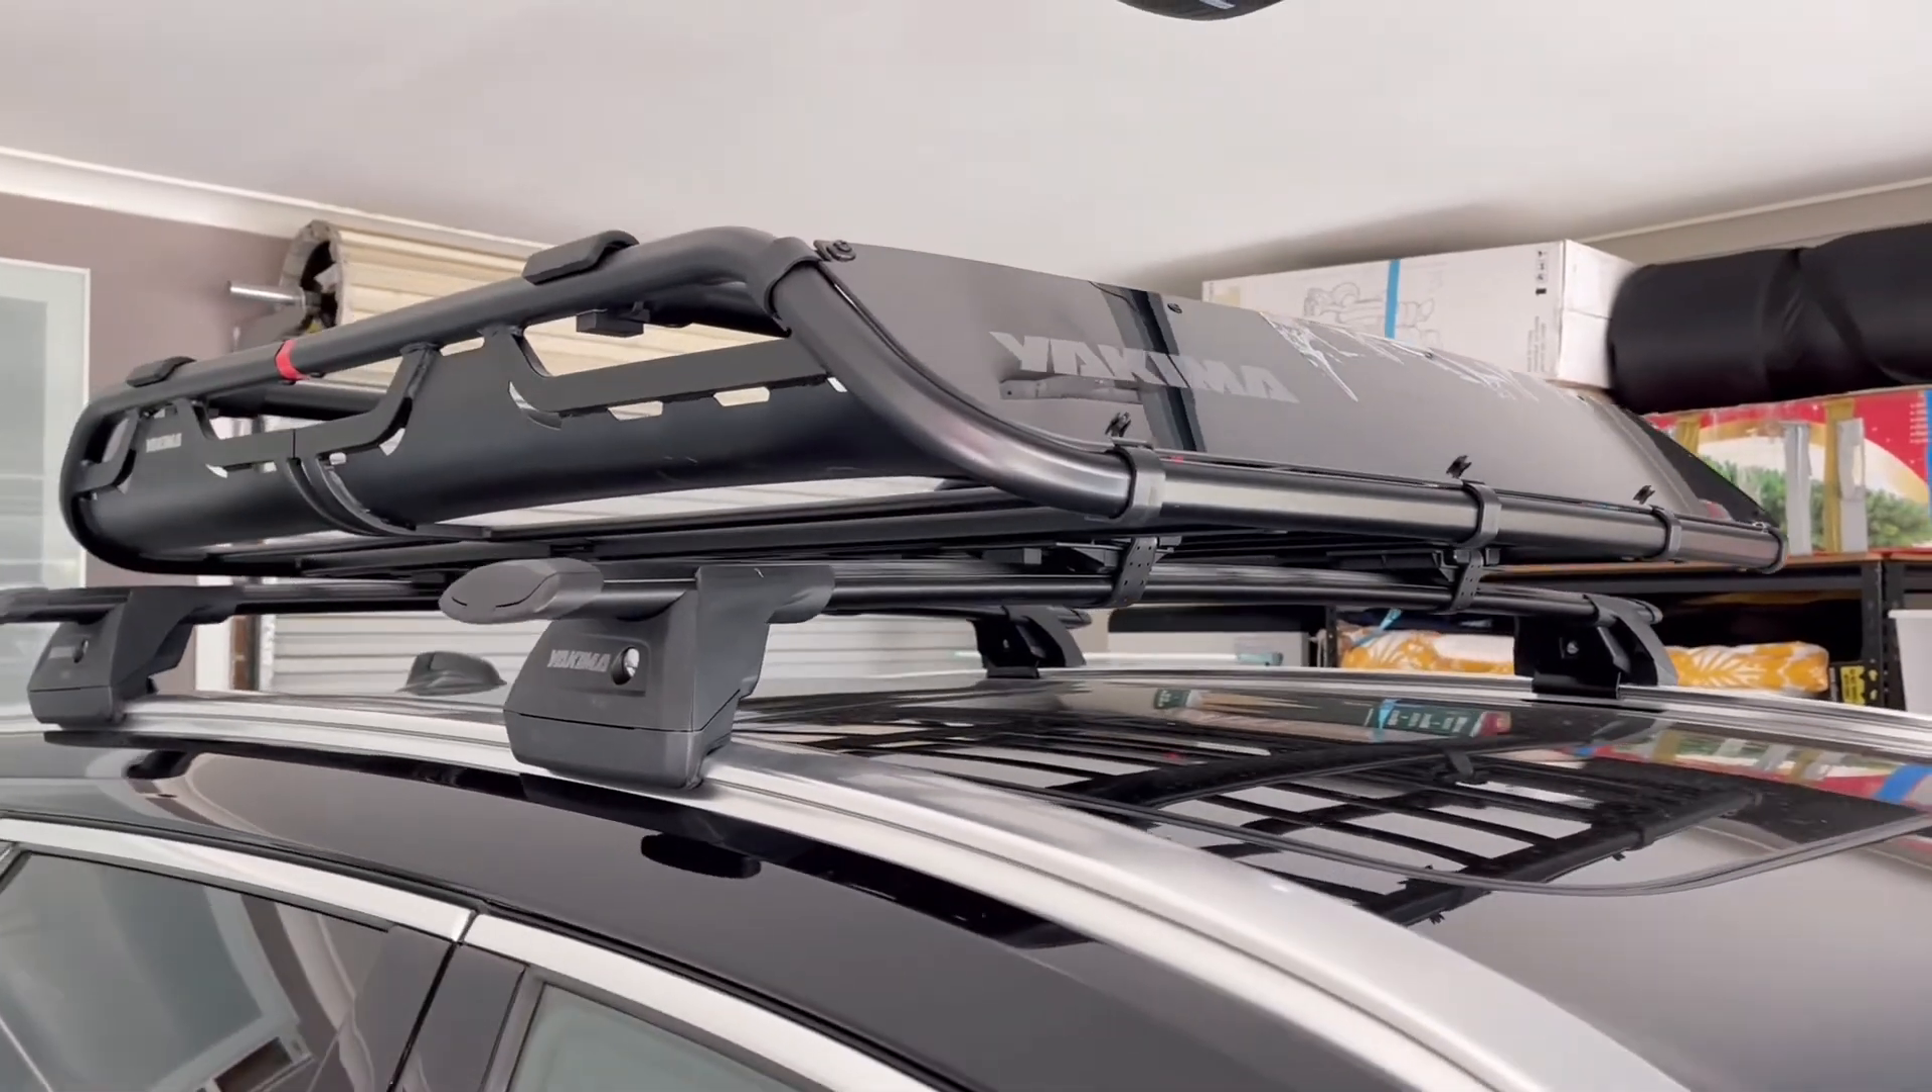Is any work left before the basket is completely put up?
No.